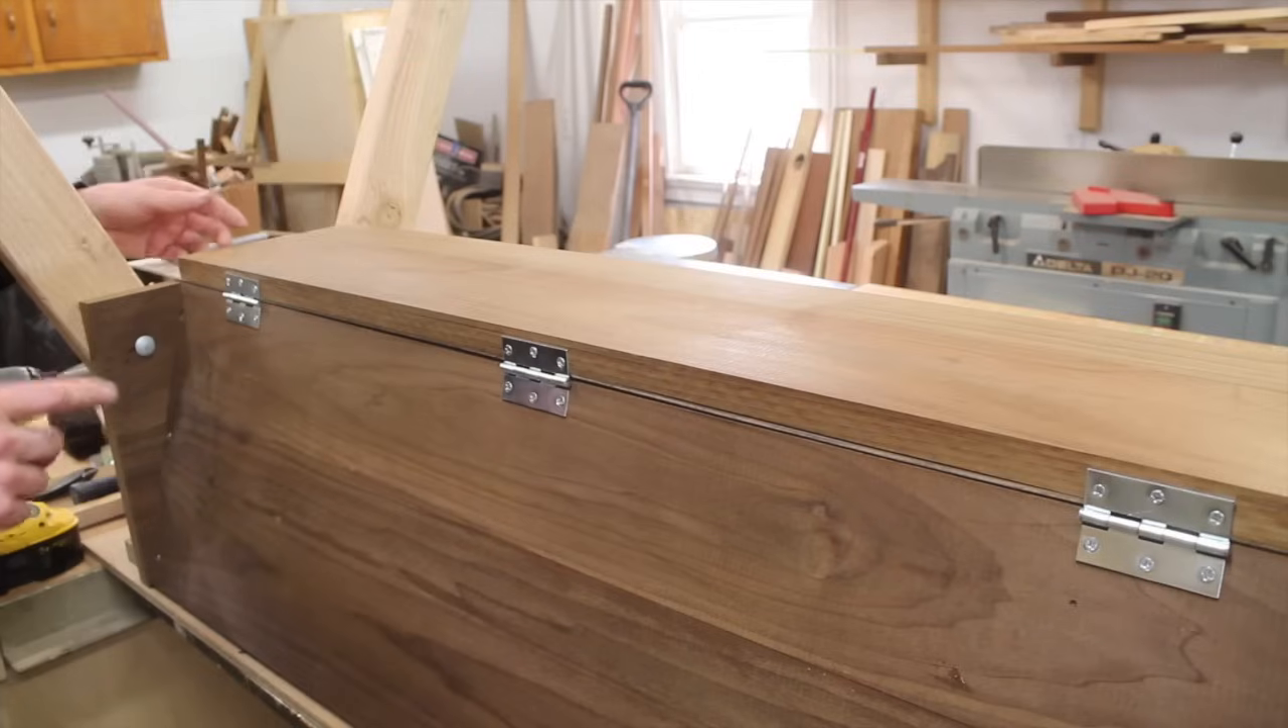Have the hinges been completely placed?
Yes.